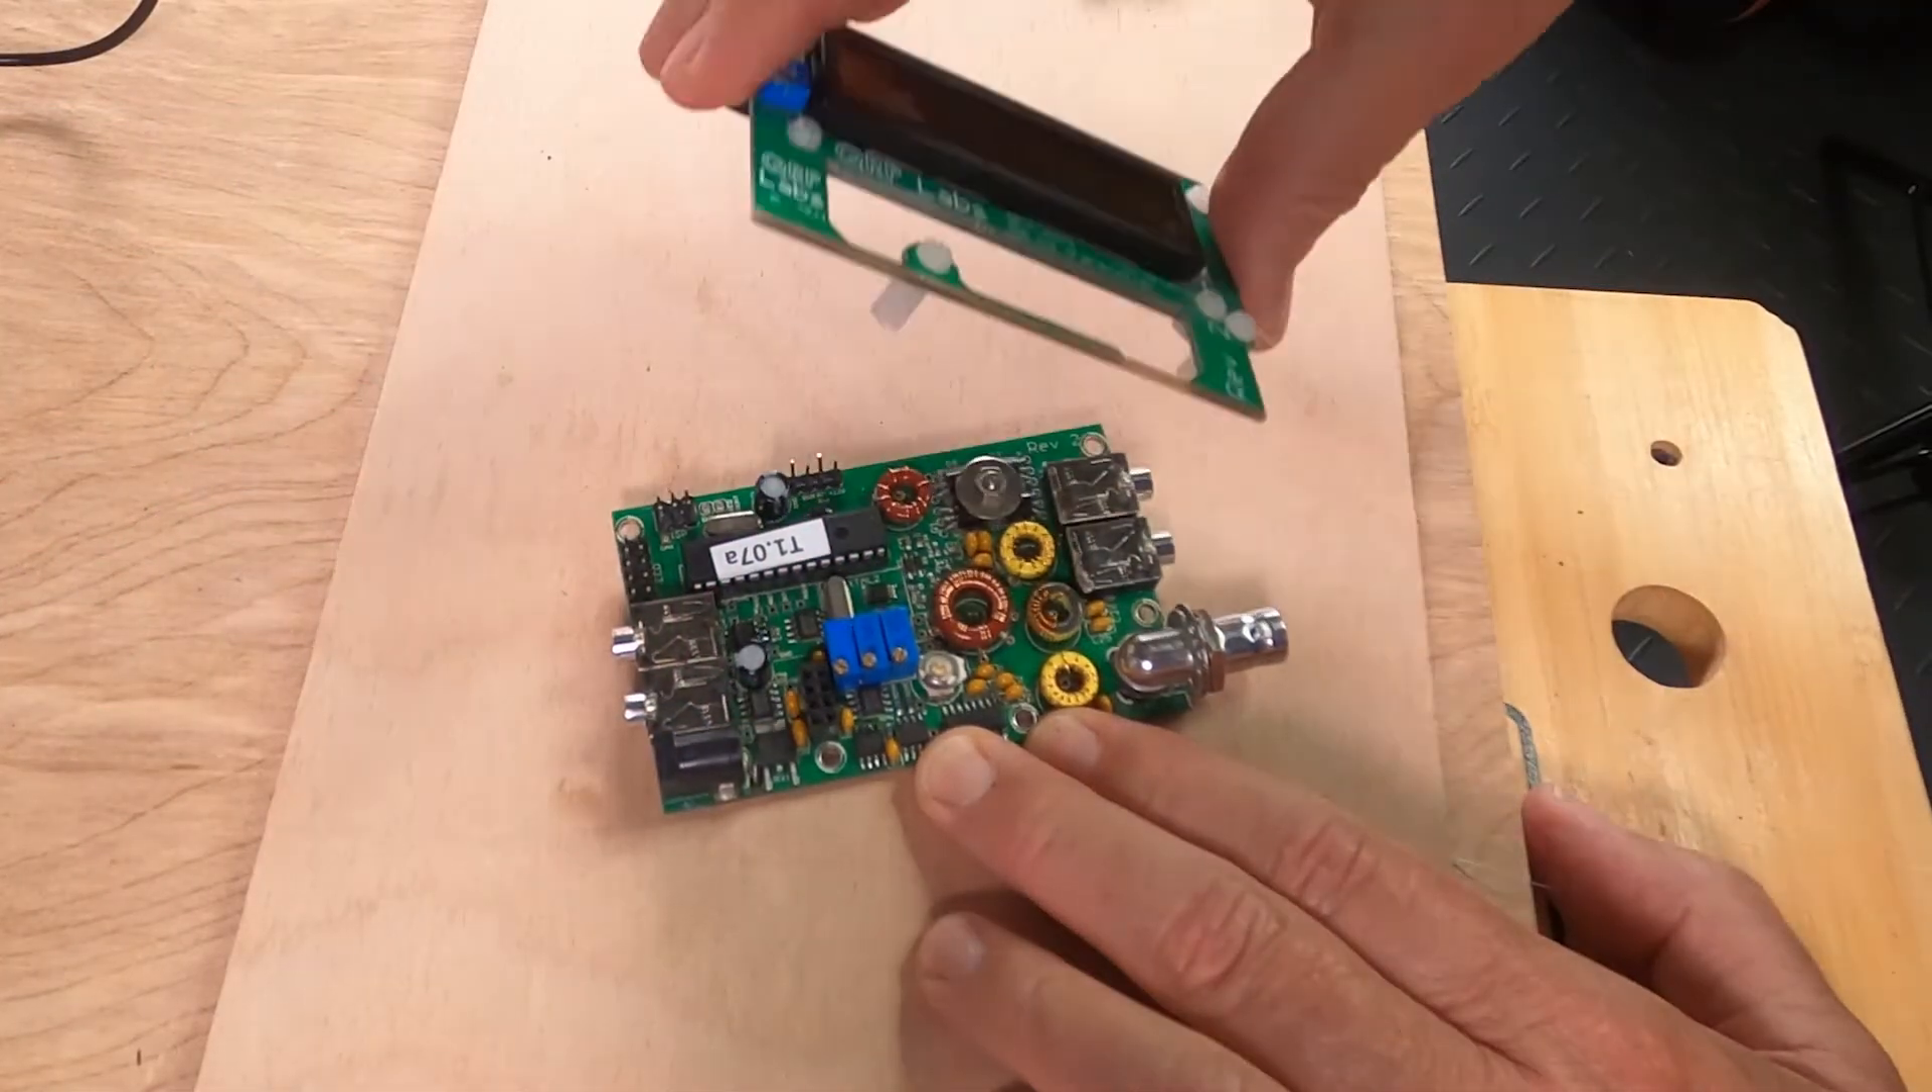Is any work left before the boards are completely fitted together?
Yes.